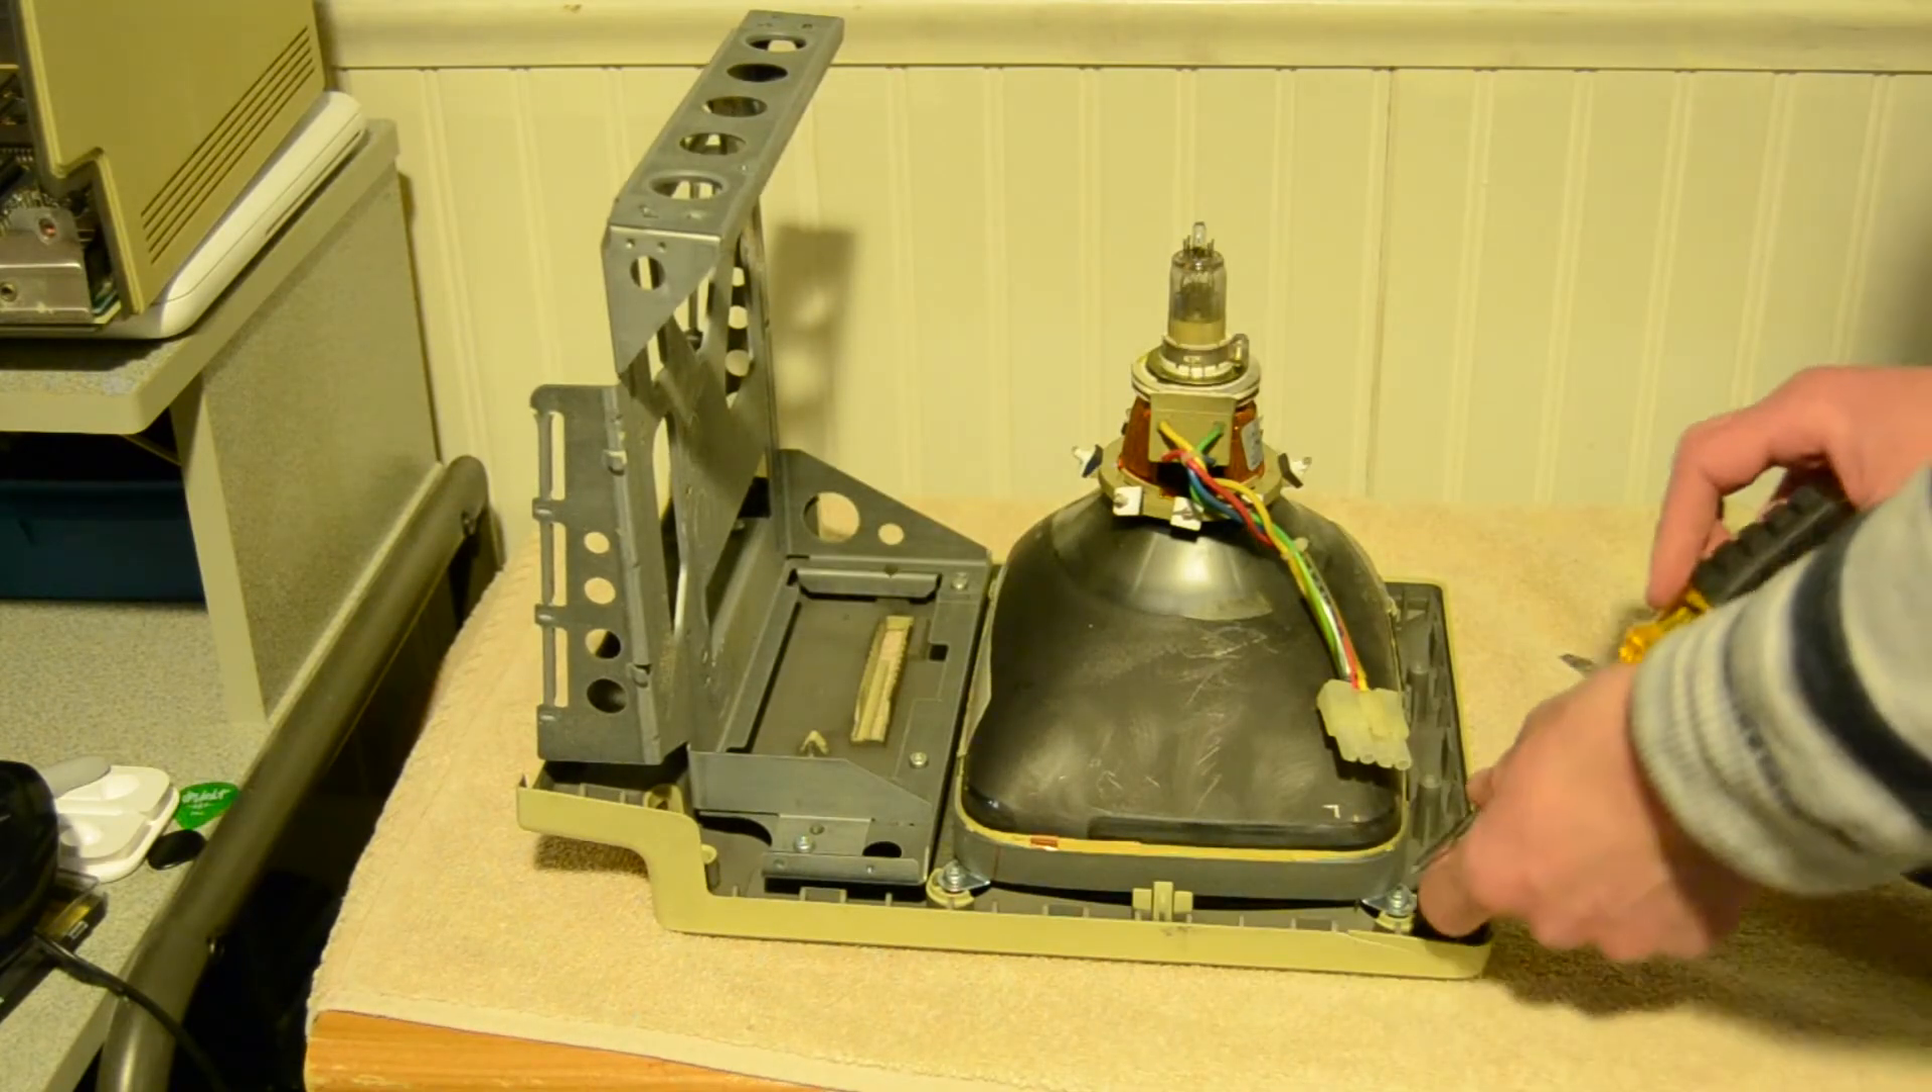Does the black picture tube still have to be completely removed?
Yes.